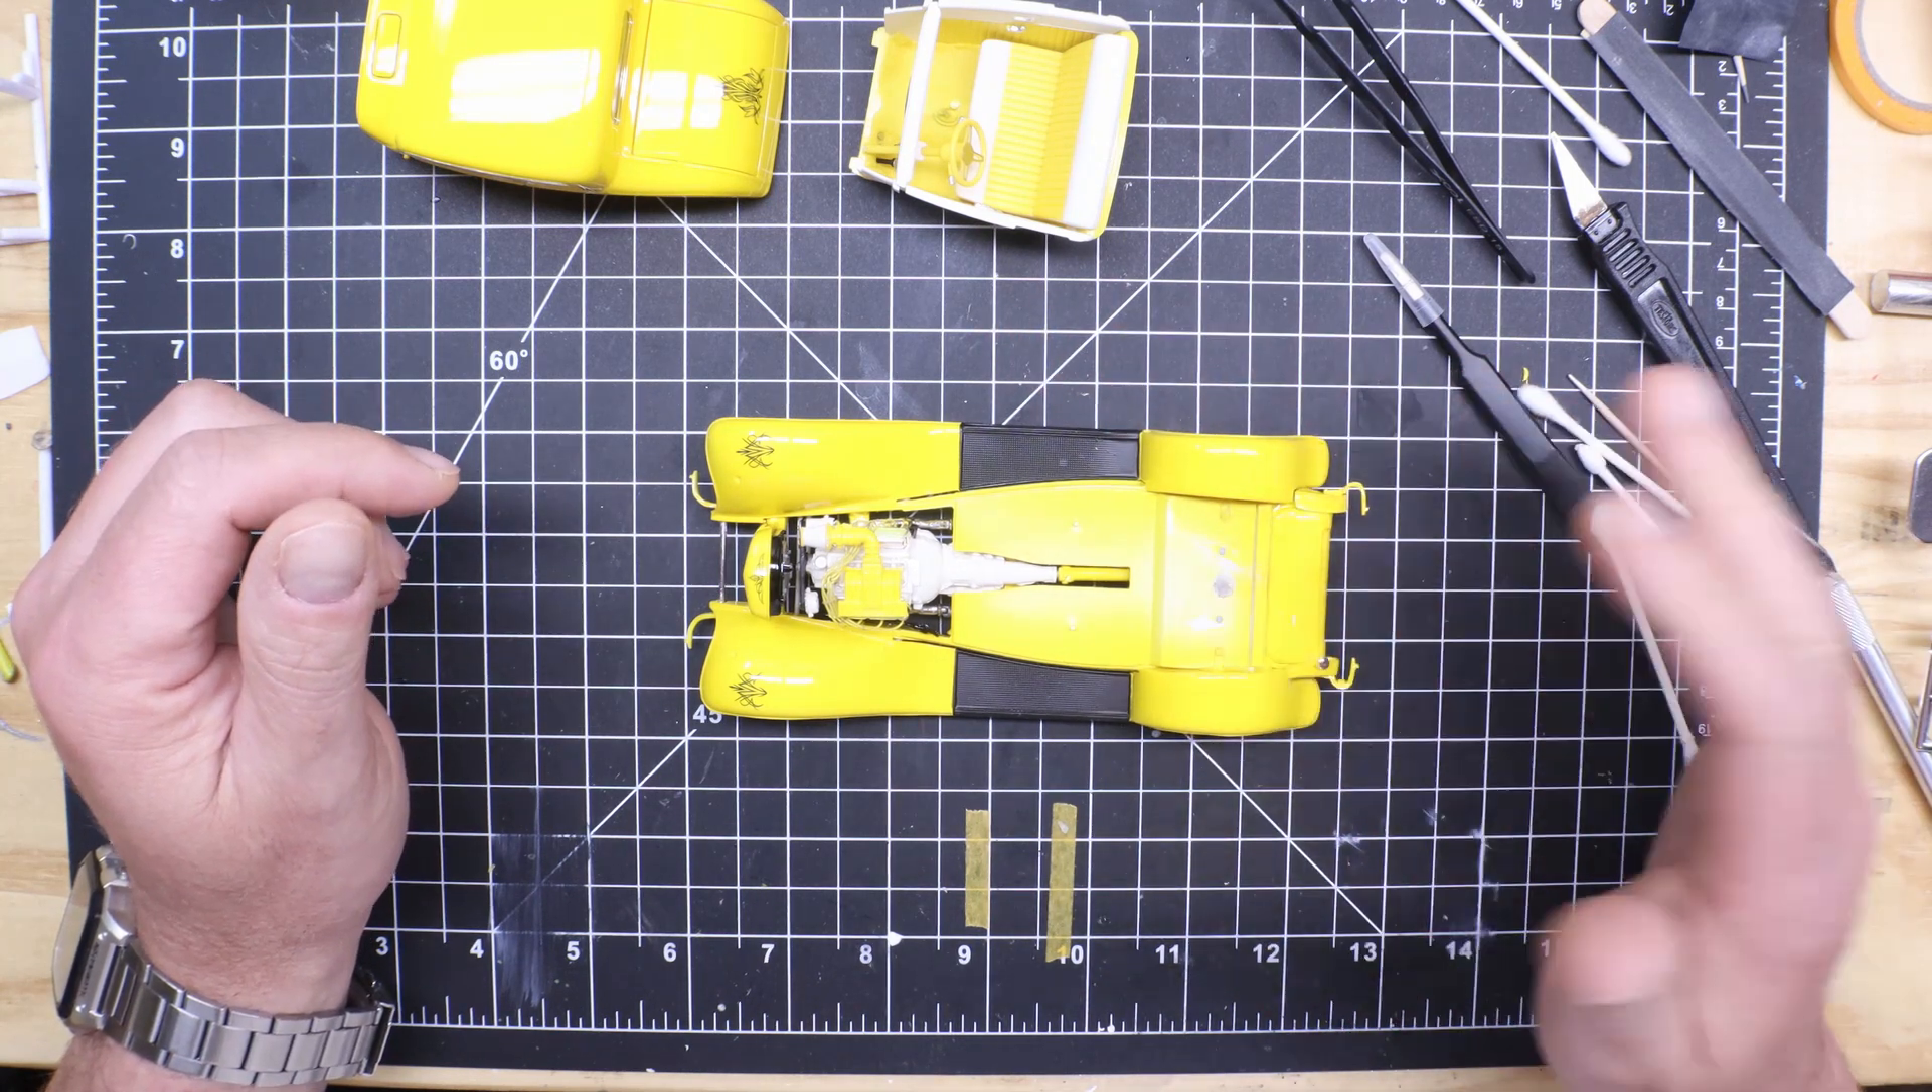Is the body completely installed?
No.